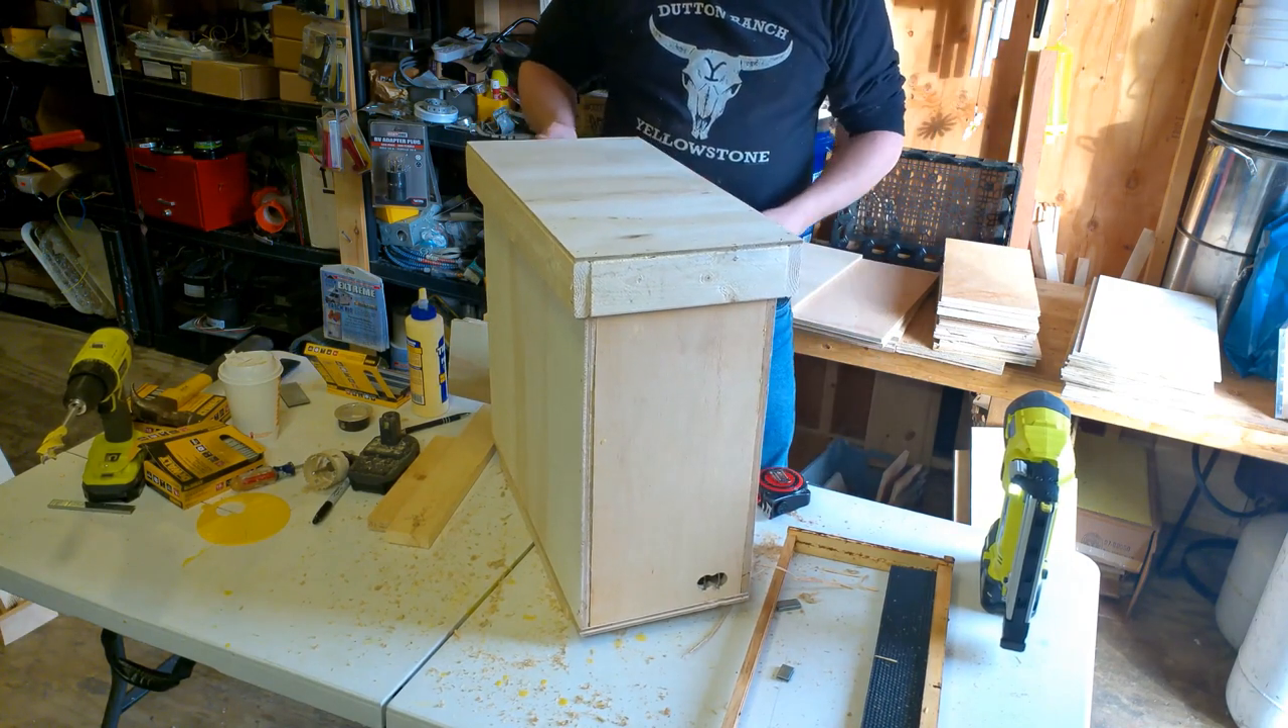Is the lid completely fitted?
Yes.